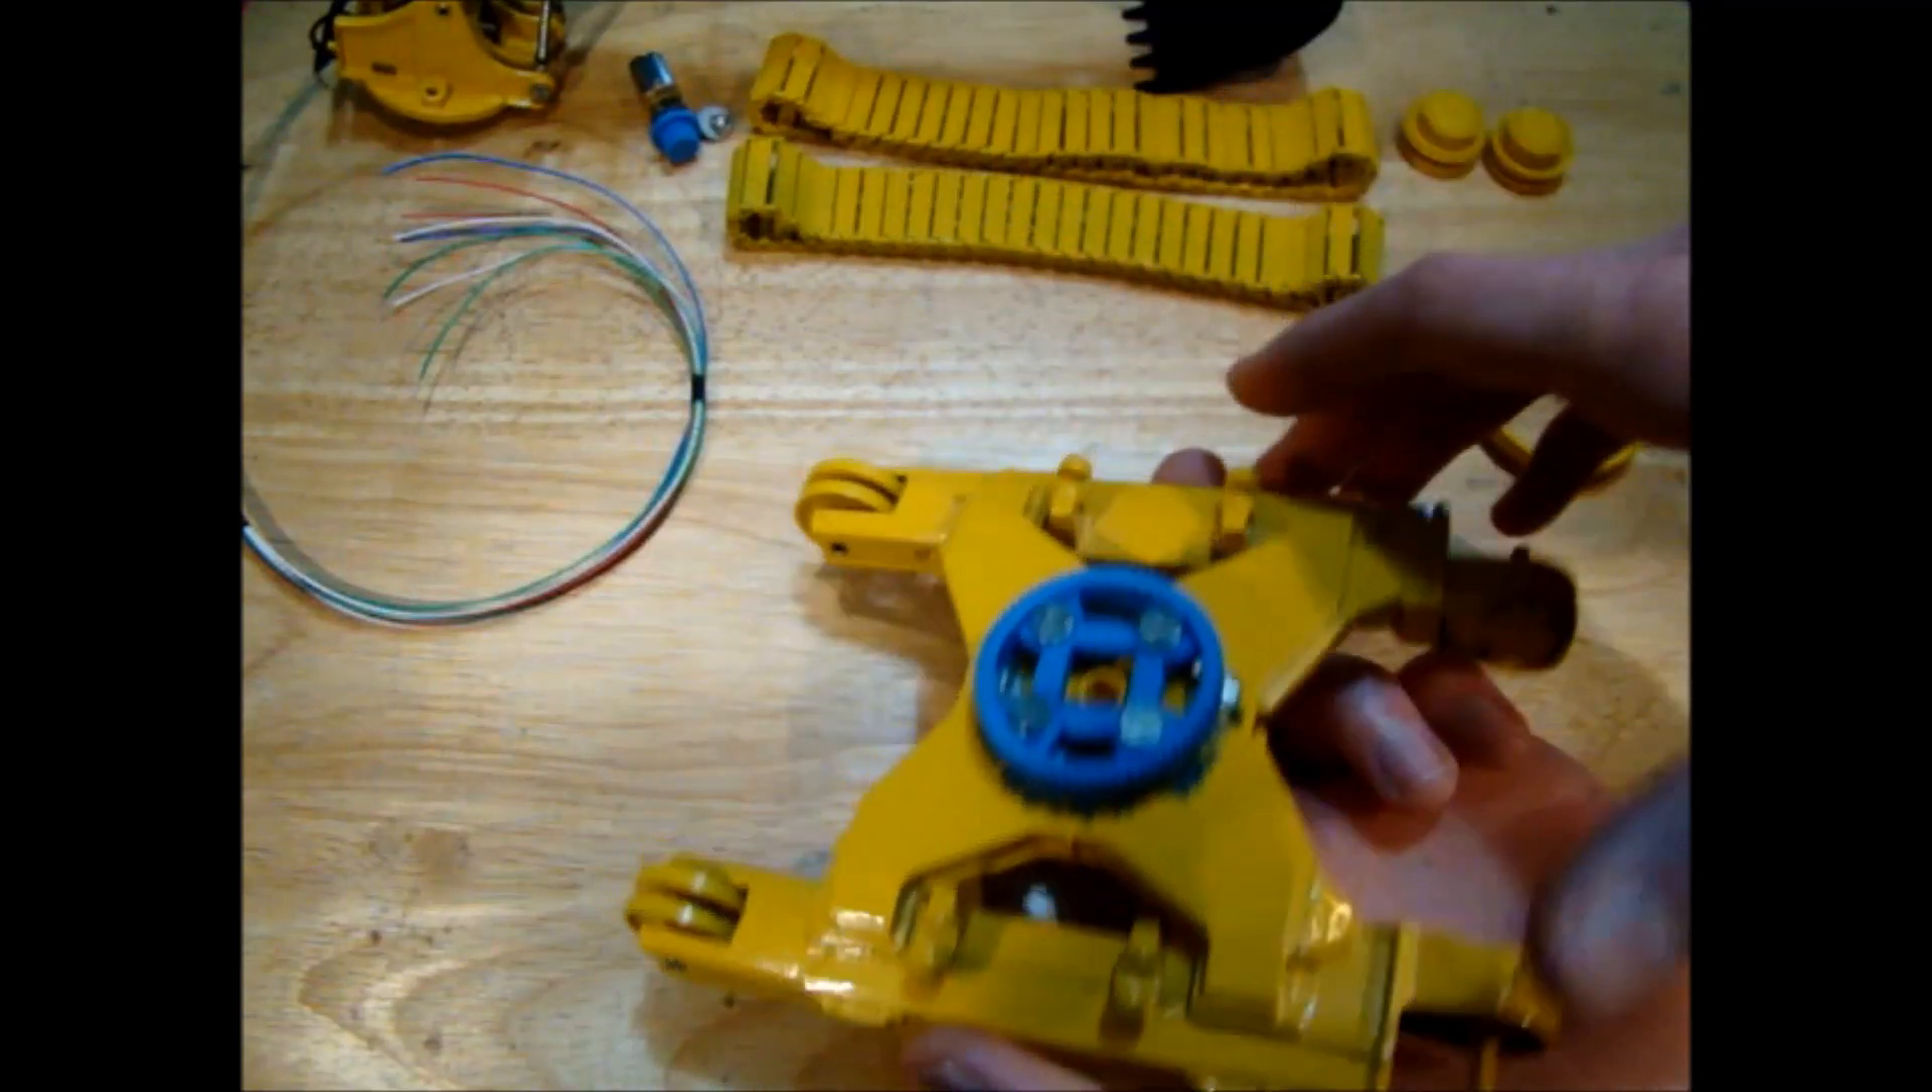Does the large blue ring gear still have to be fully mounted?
No.